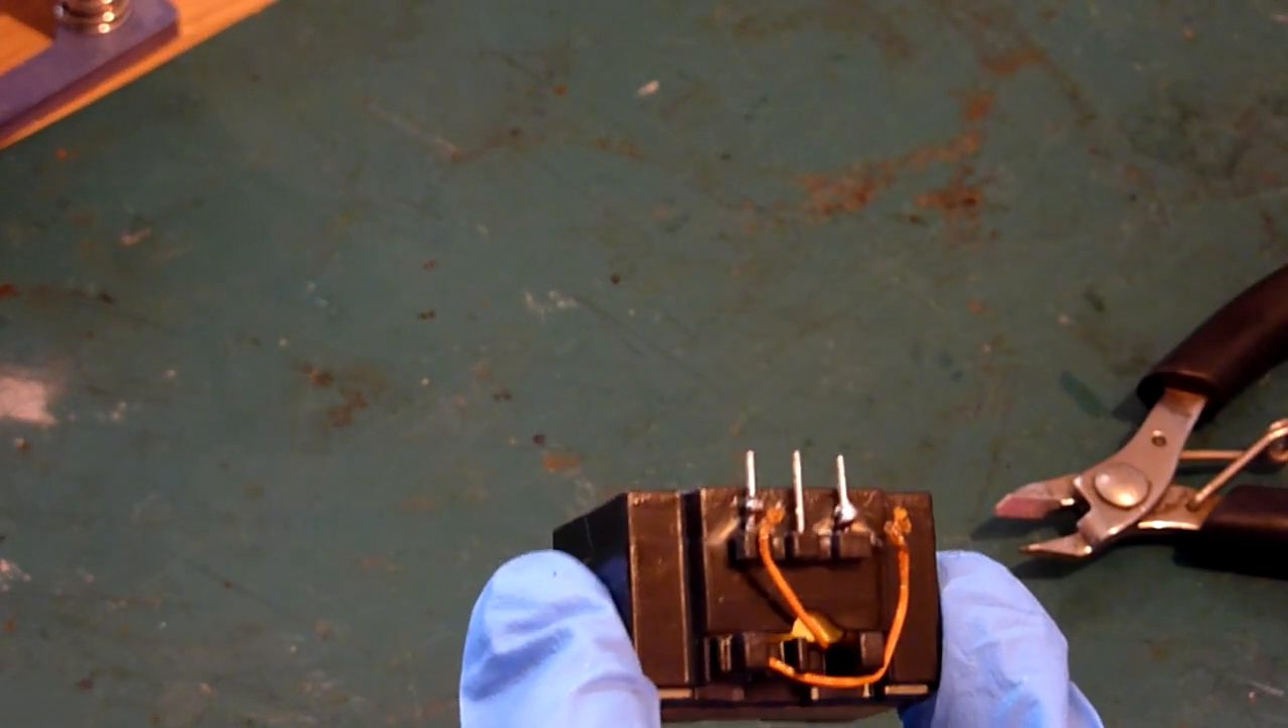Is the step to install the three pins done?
Yes.